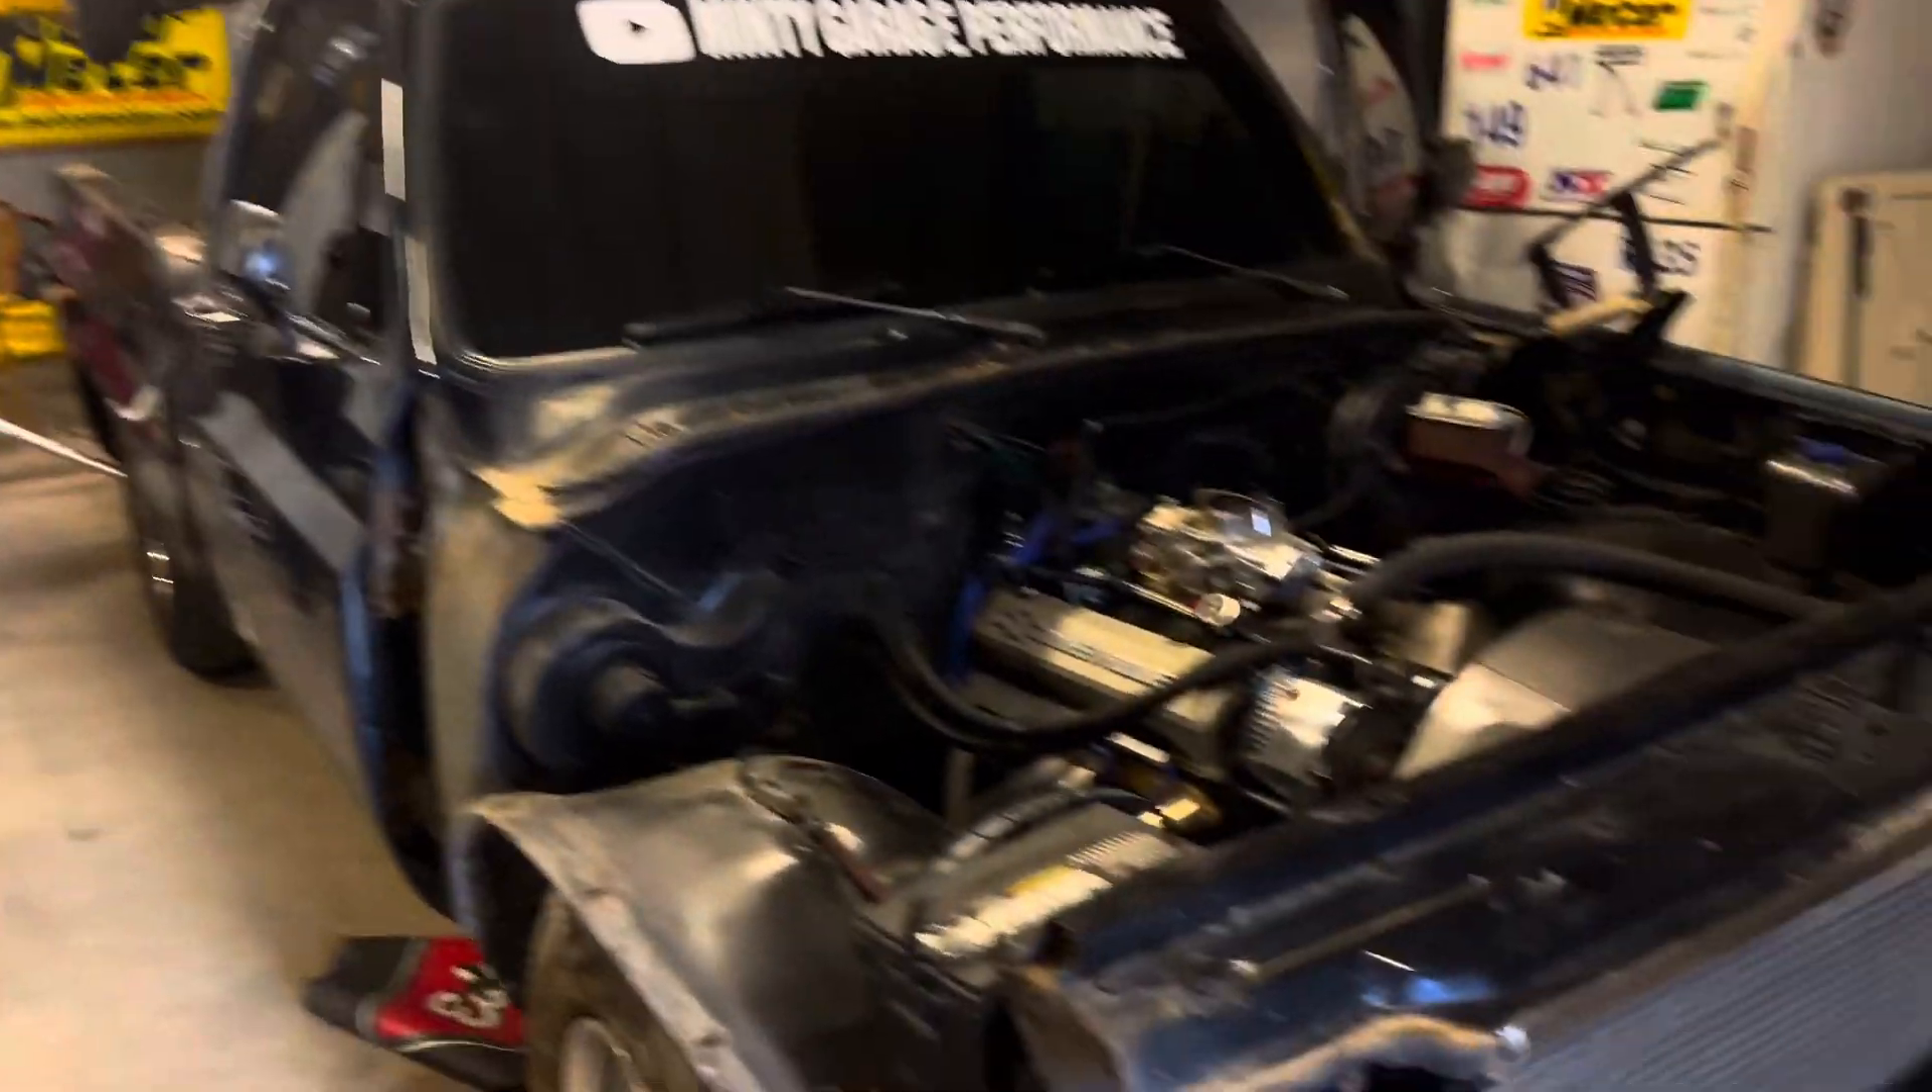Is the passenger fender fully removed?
Yes.